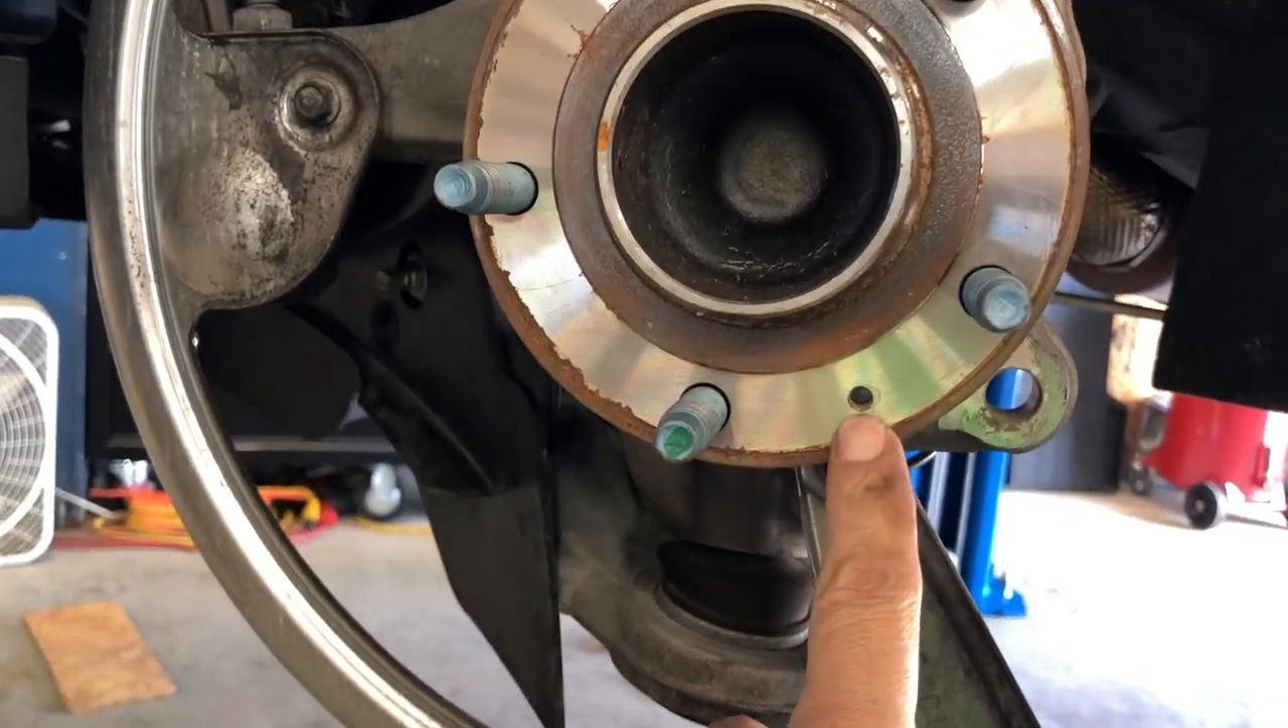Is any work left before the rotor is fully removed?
No.